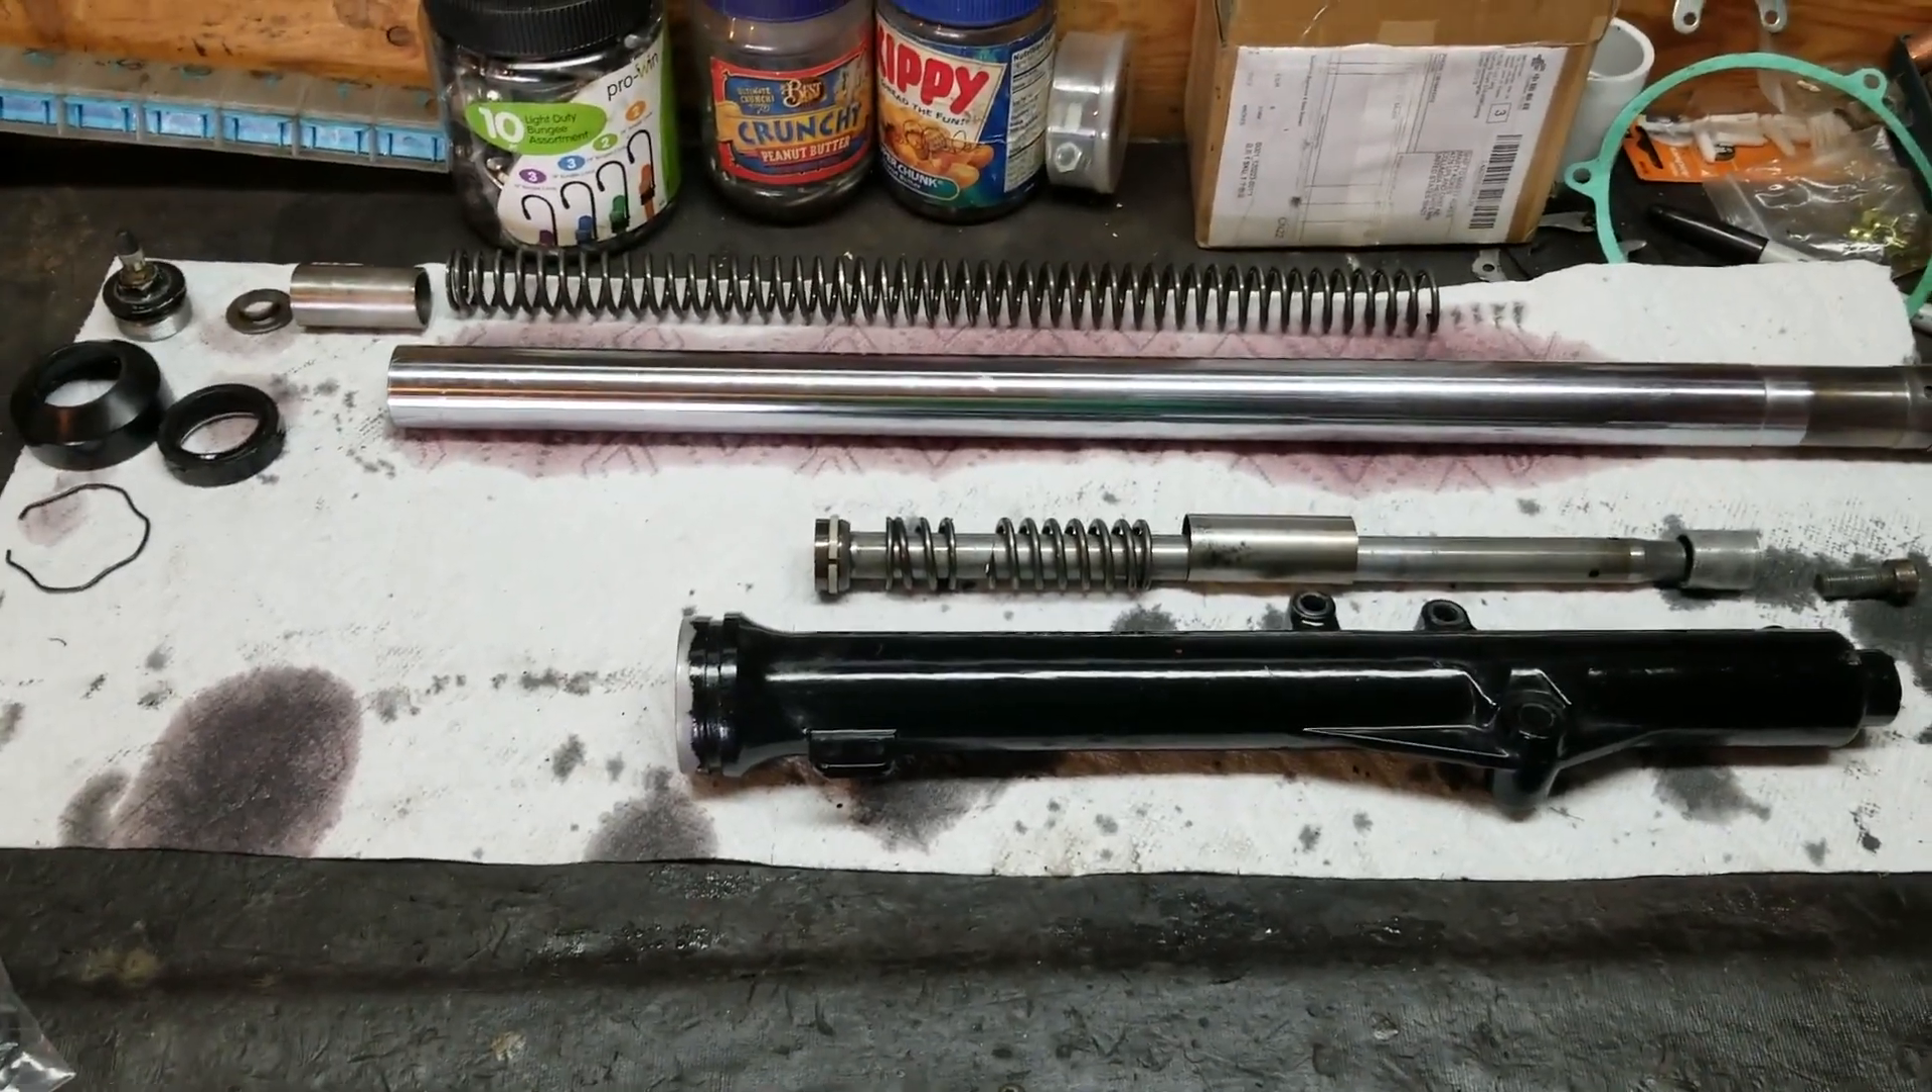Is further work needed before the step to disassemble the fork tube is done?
No.